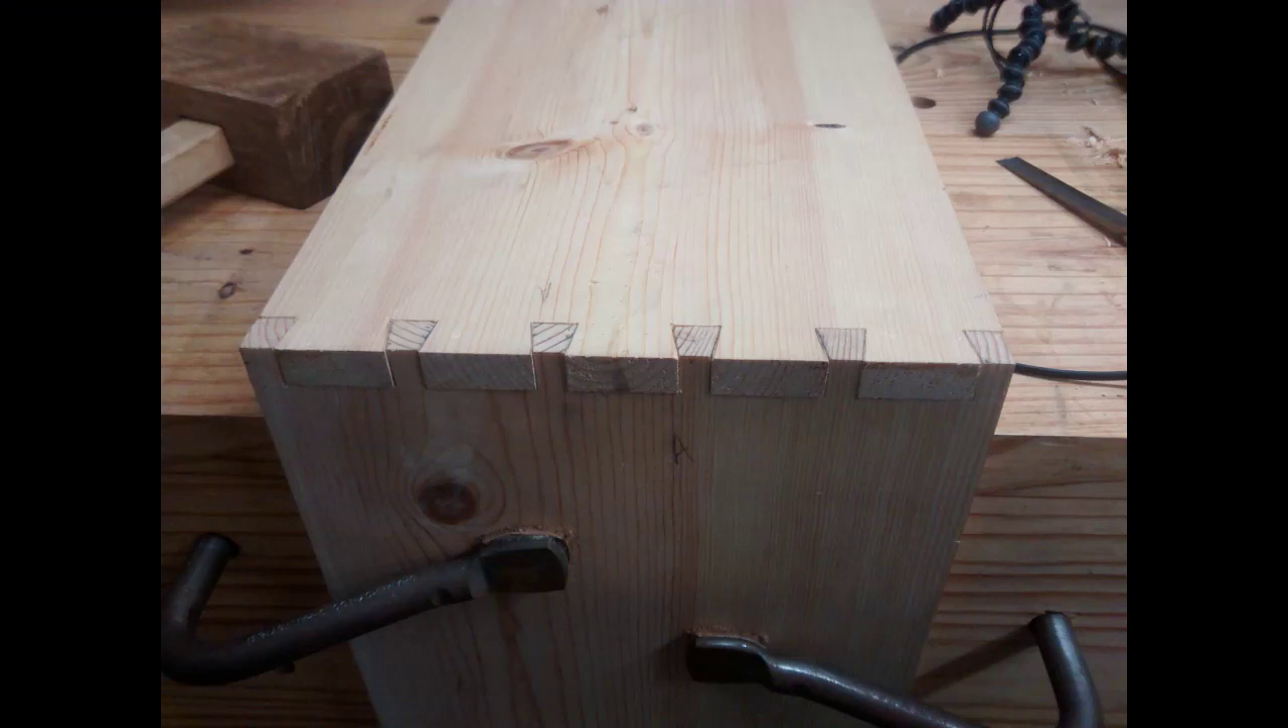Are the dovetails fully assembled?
Yes.